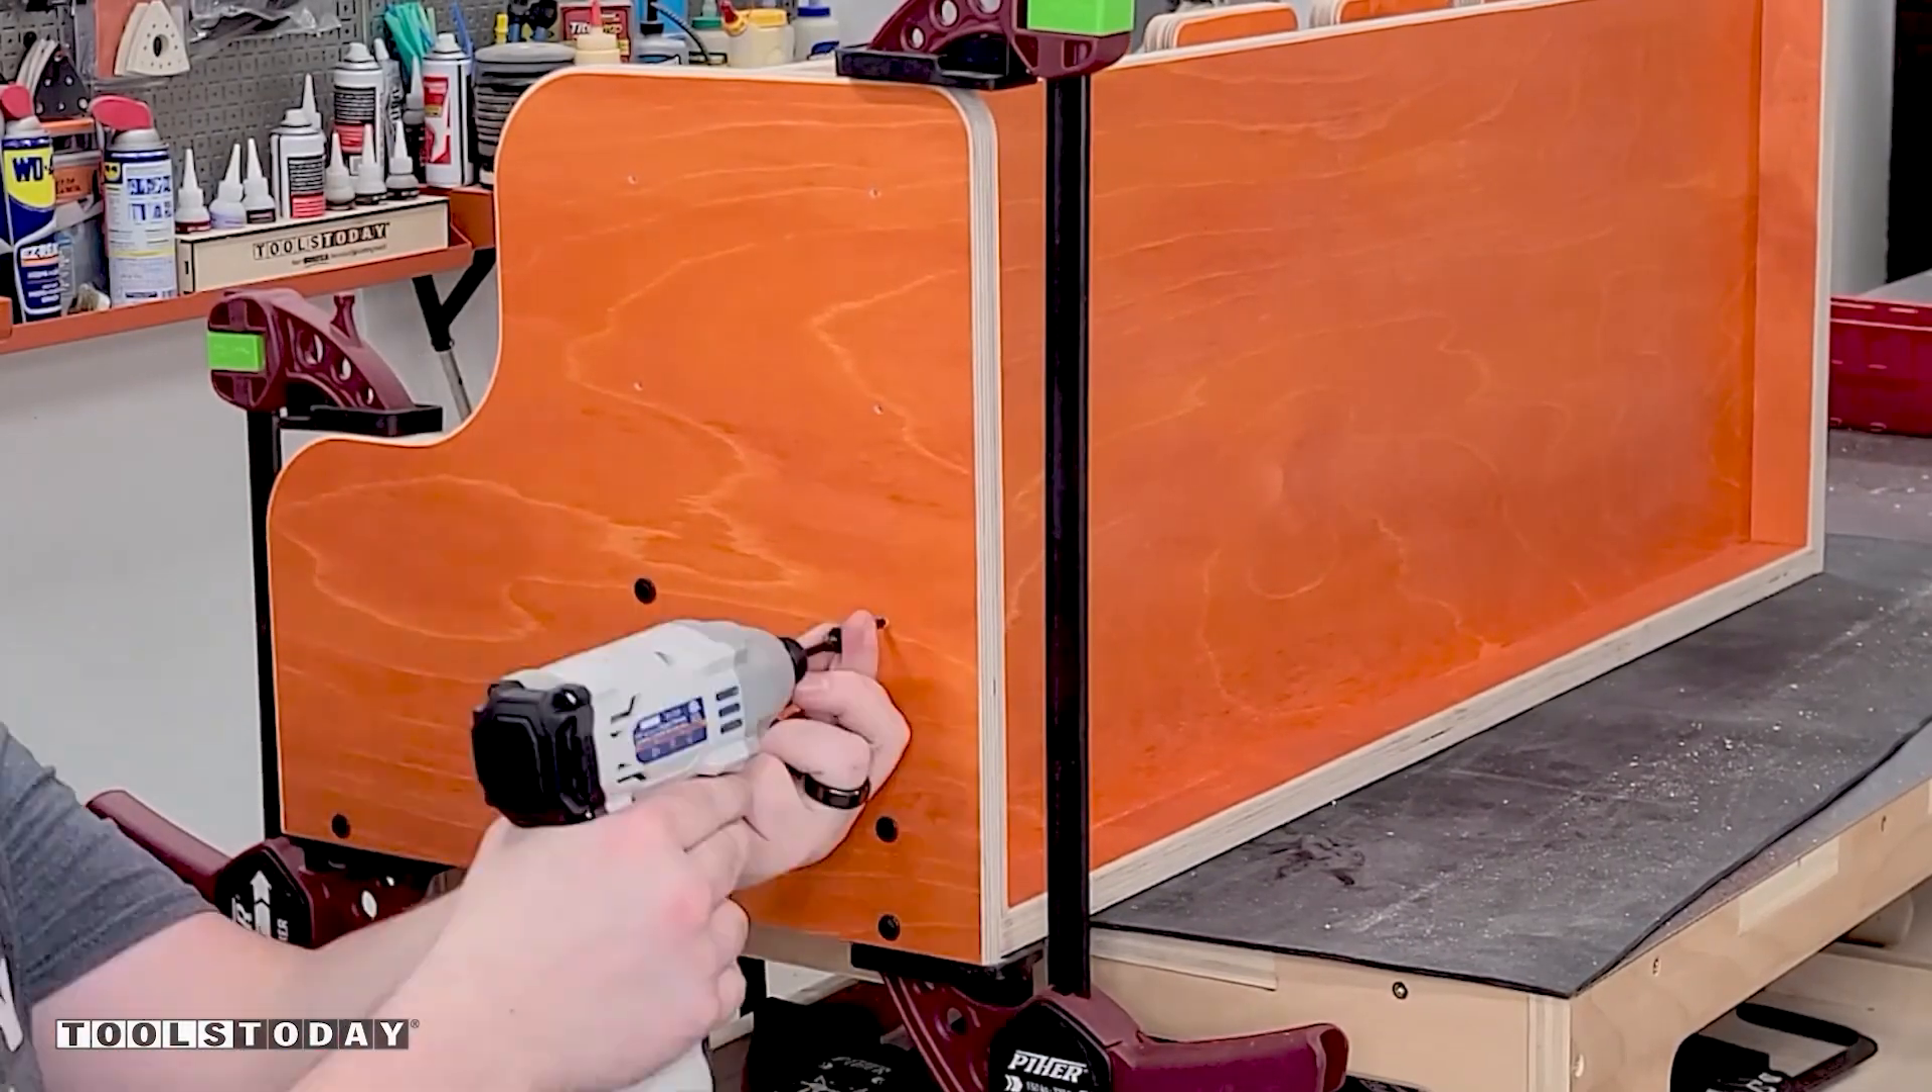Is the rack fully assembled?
No.